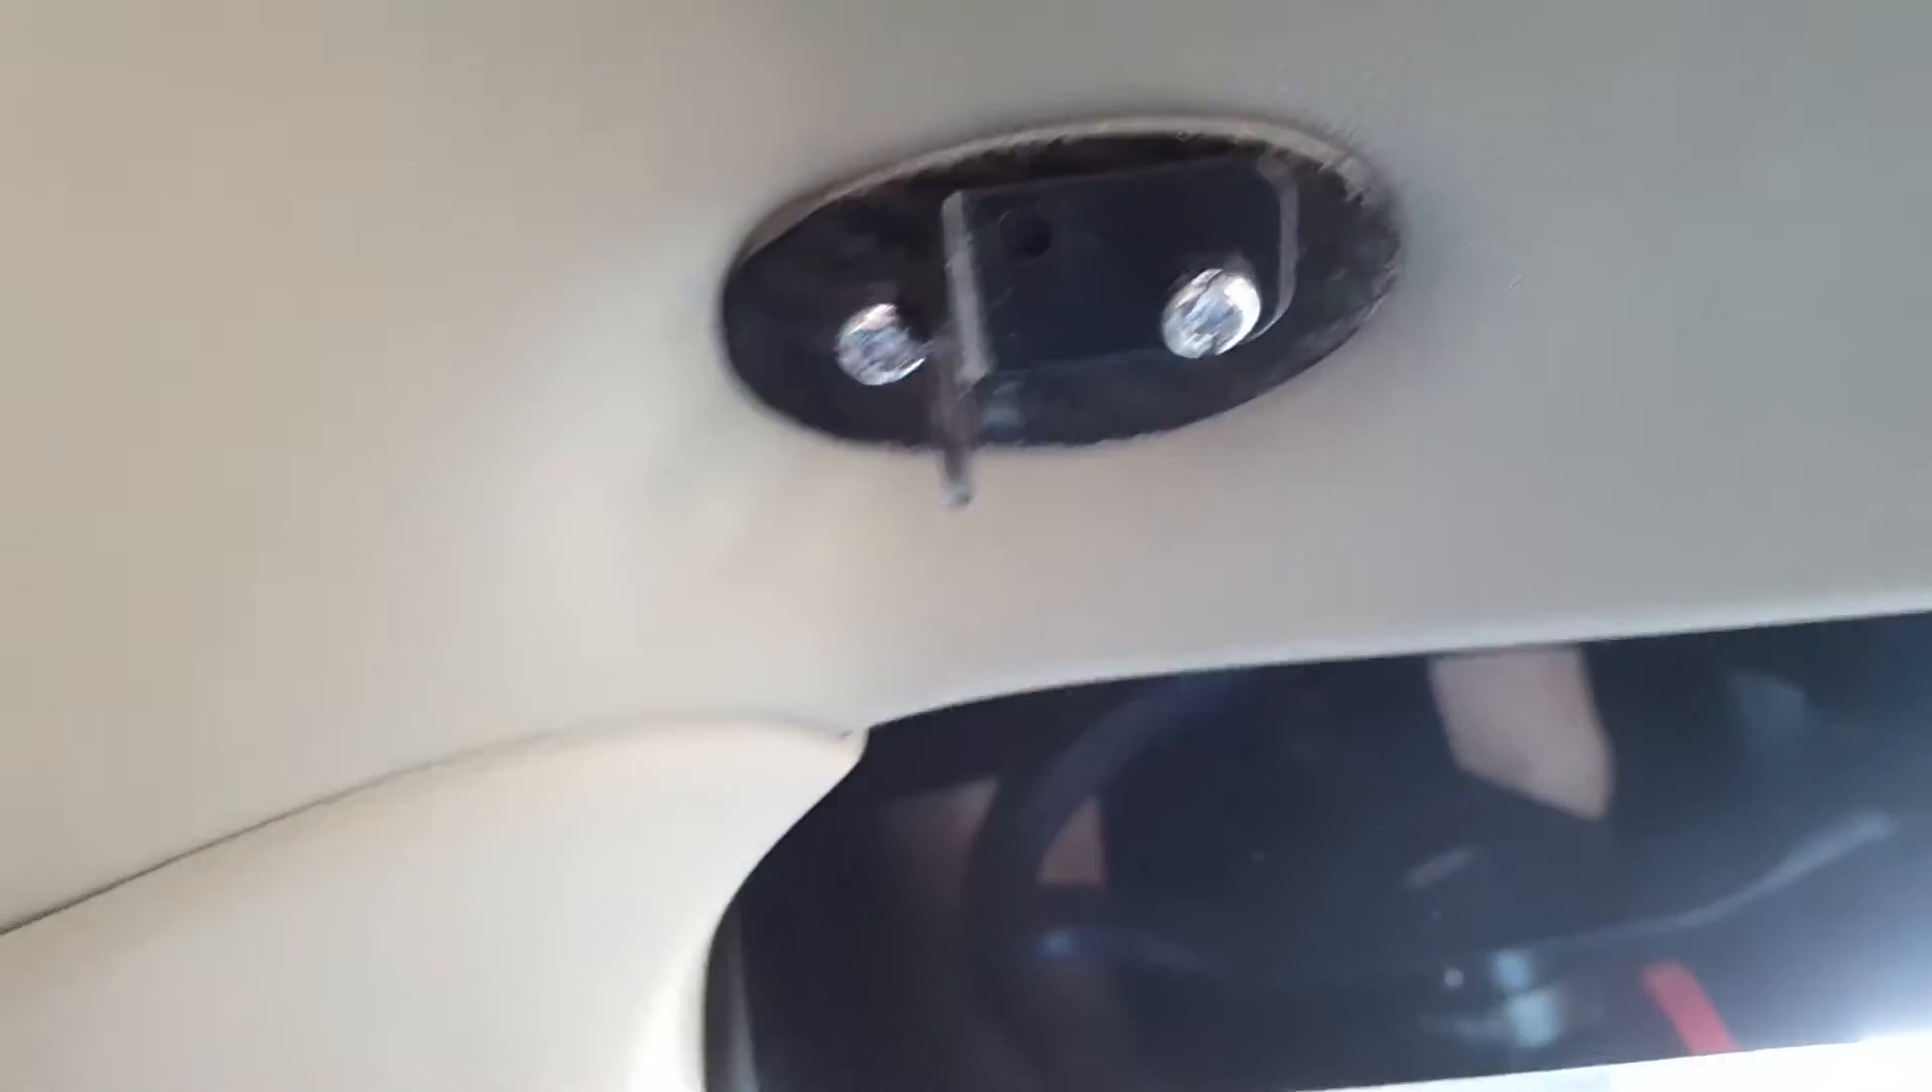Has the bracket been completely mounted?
Yes.